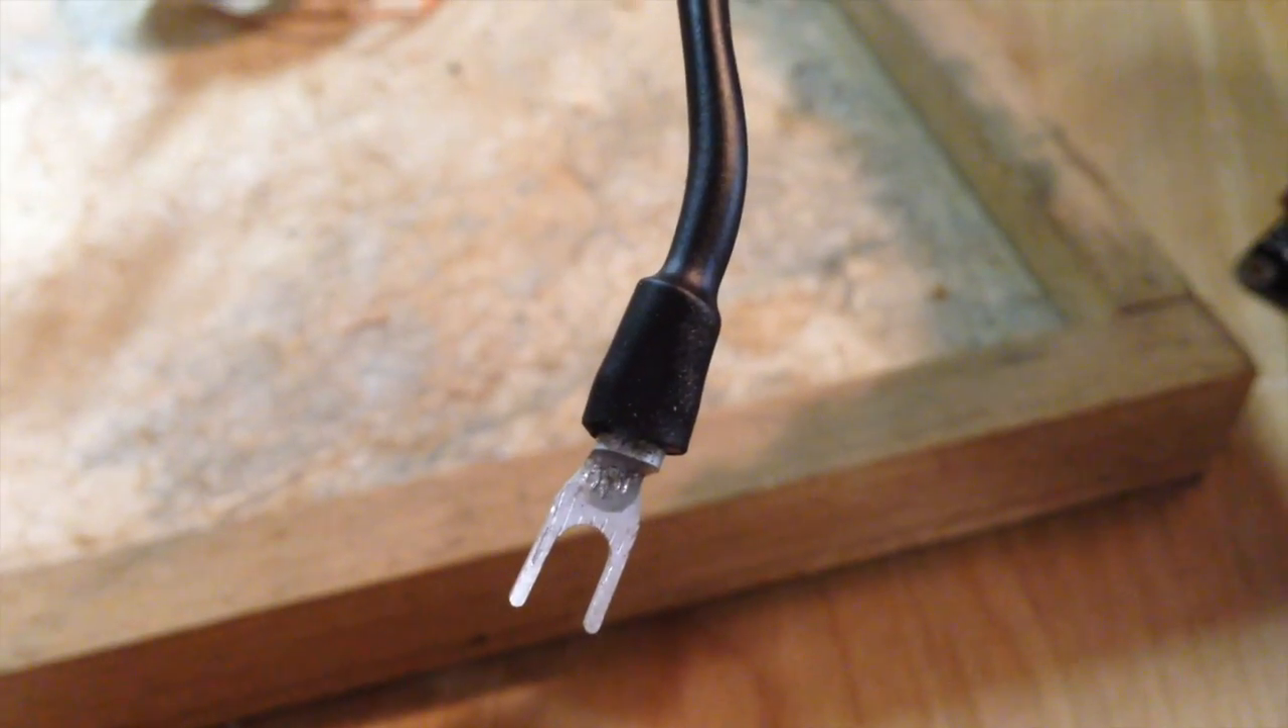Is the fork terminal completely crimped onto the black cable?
Yes.